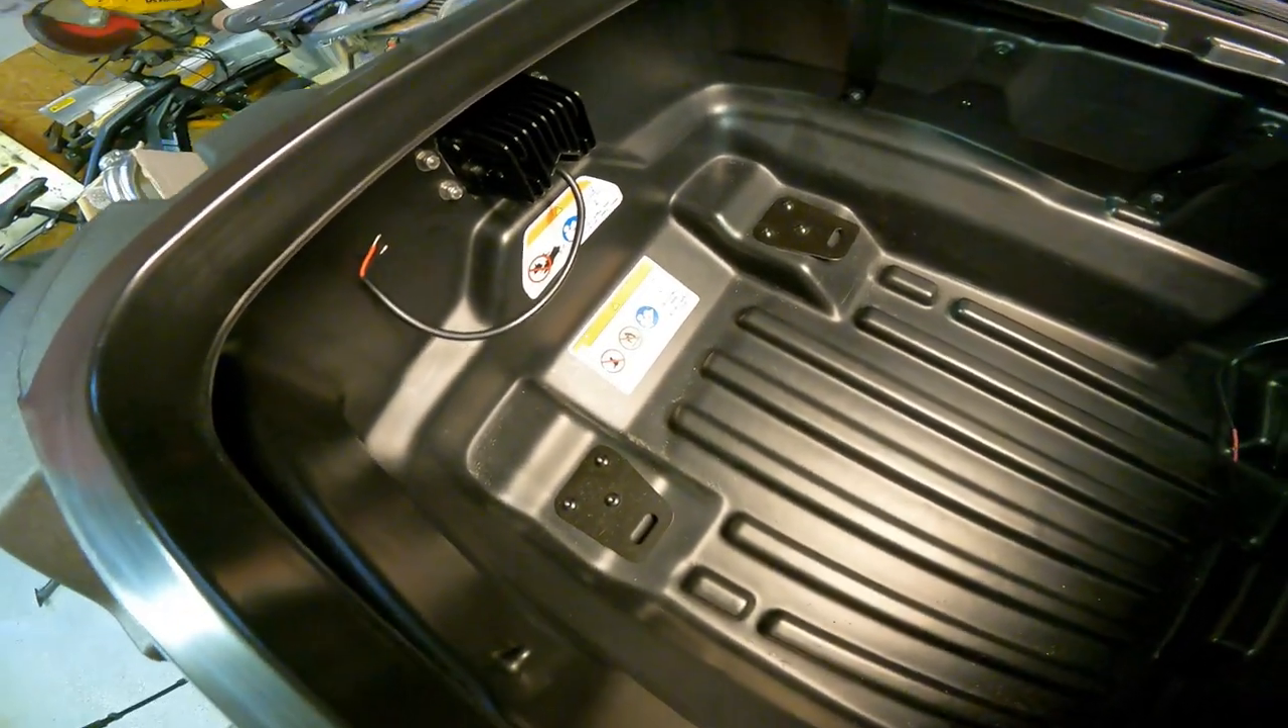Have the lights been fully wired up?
No.